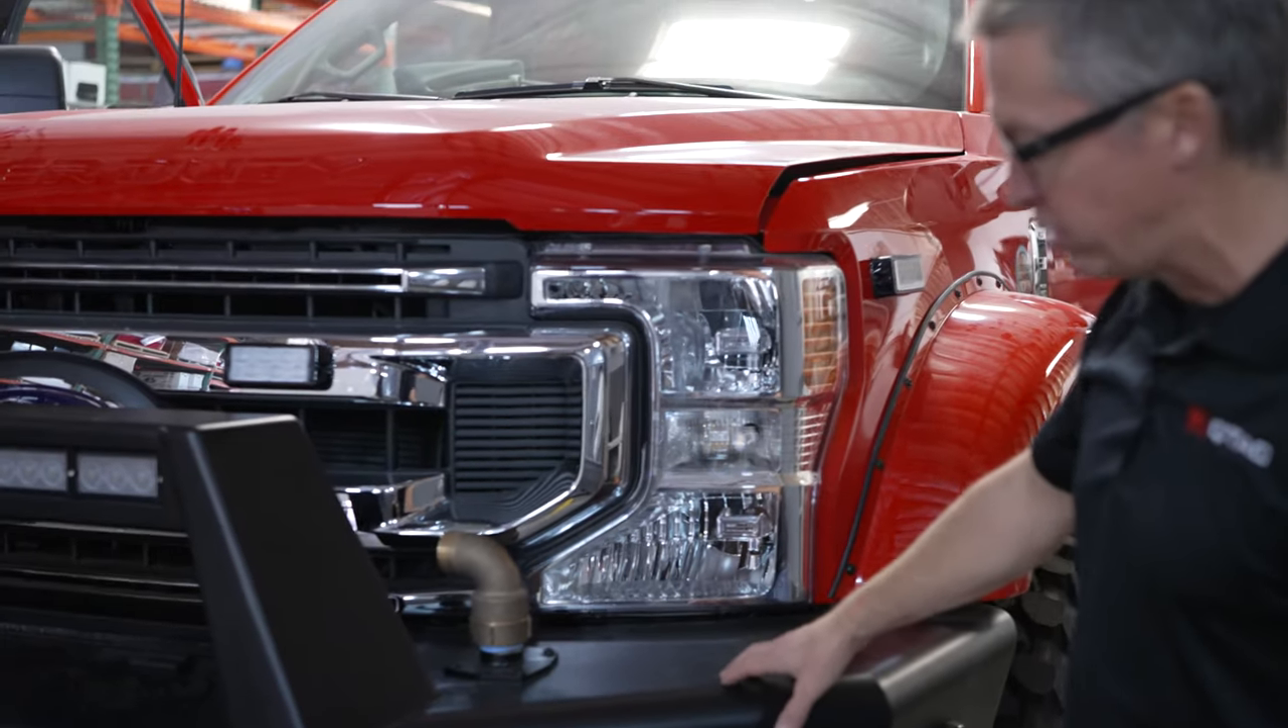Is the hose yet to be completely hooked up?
Yes.